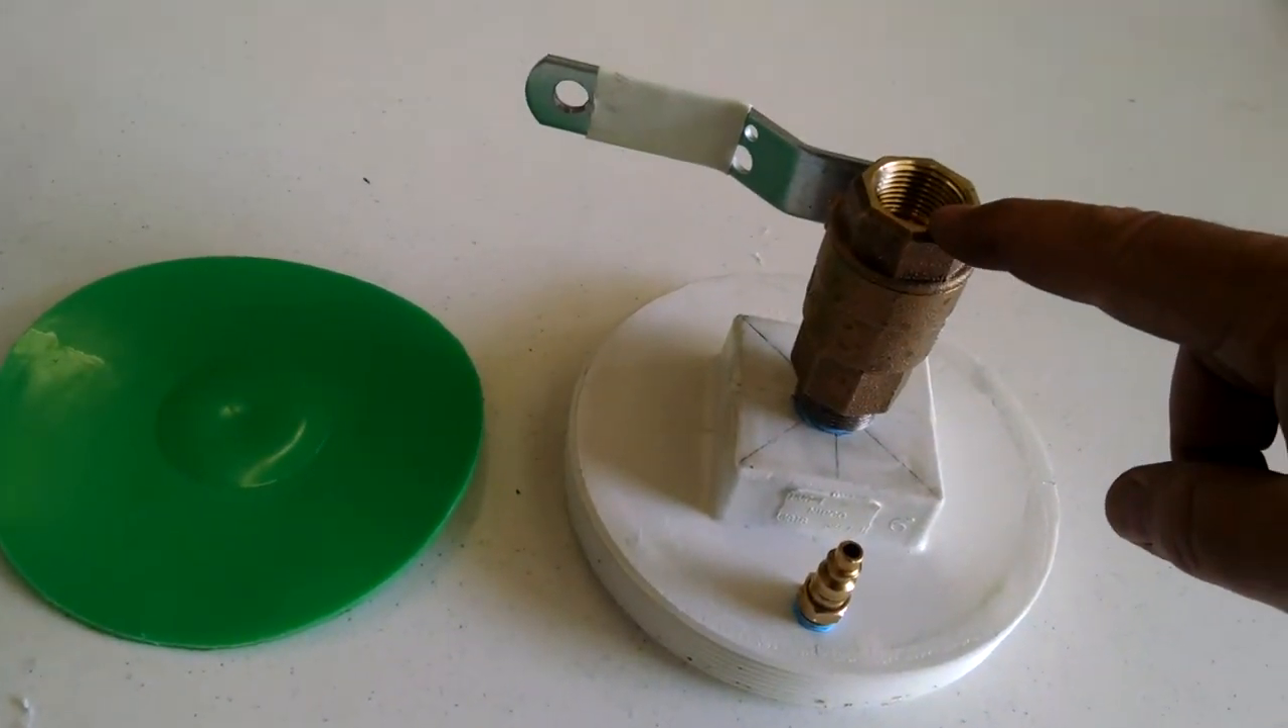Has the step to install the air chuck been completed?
Yes.